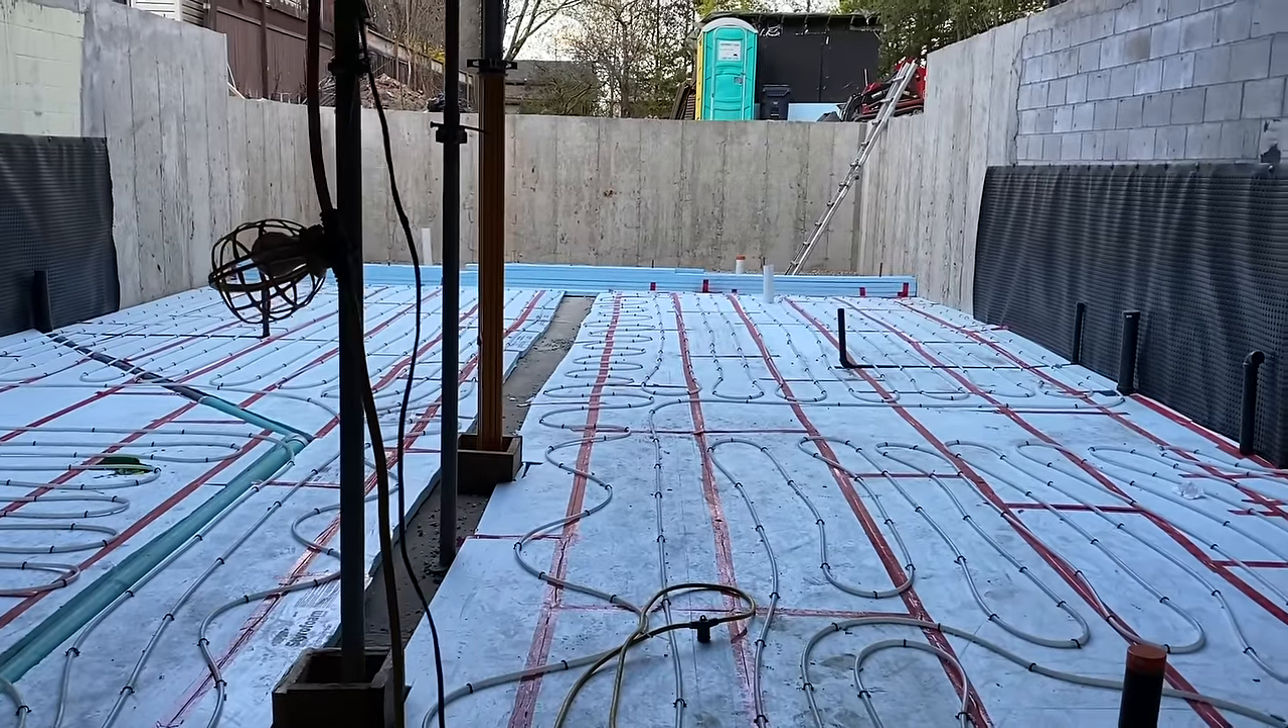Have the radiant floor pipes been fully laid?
Yes.